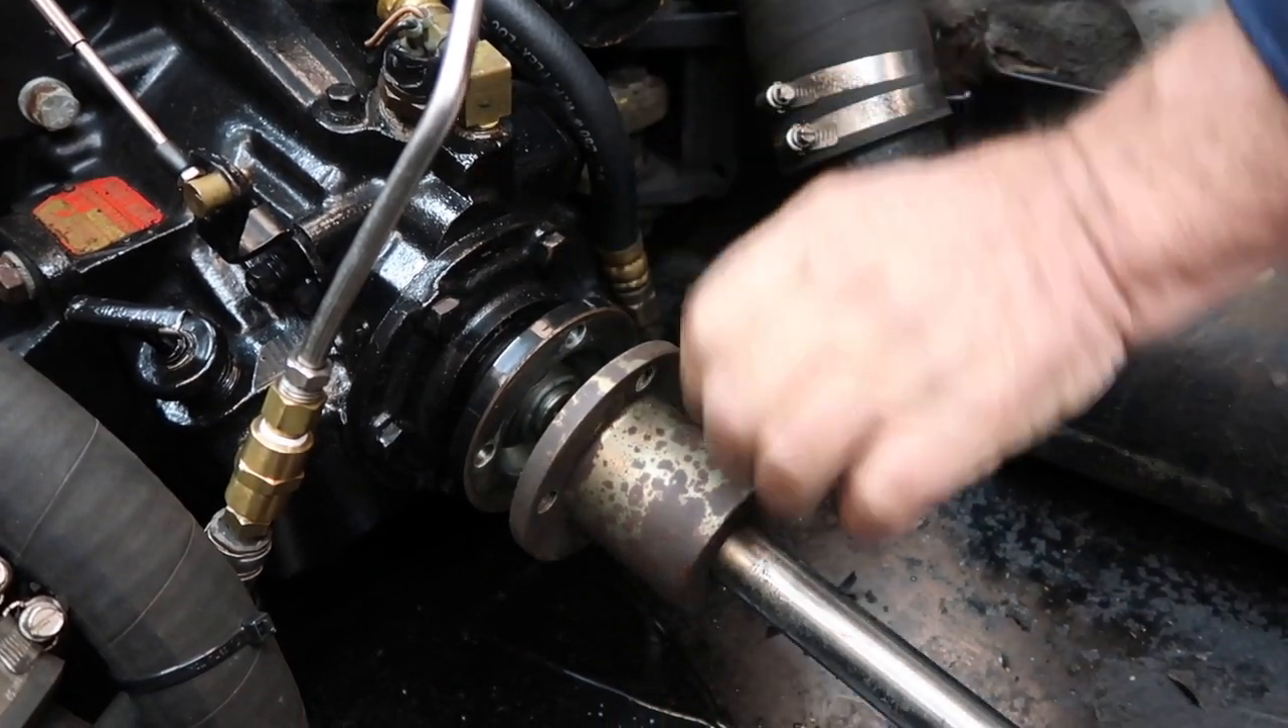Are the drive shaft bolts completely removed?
Yes.